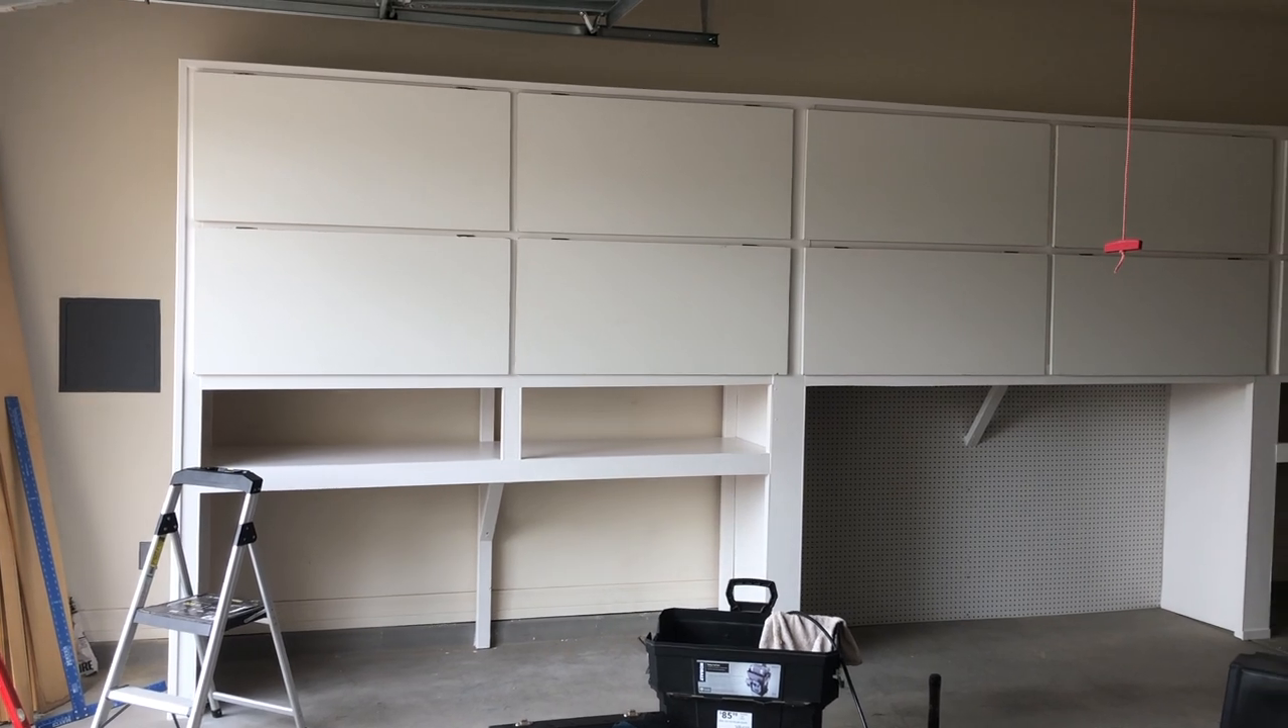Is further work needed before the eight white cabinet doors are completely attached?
No.